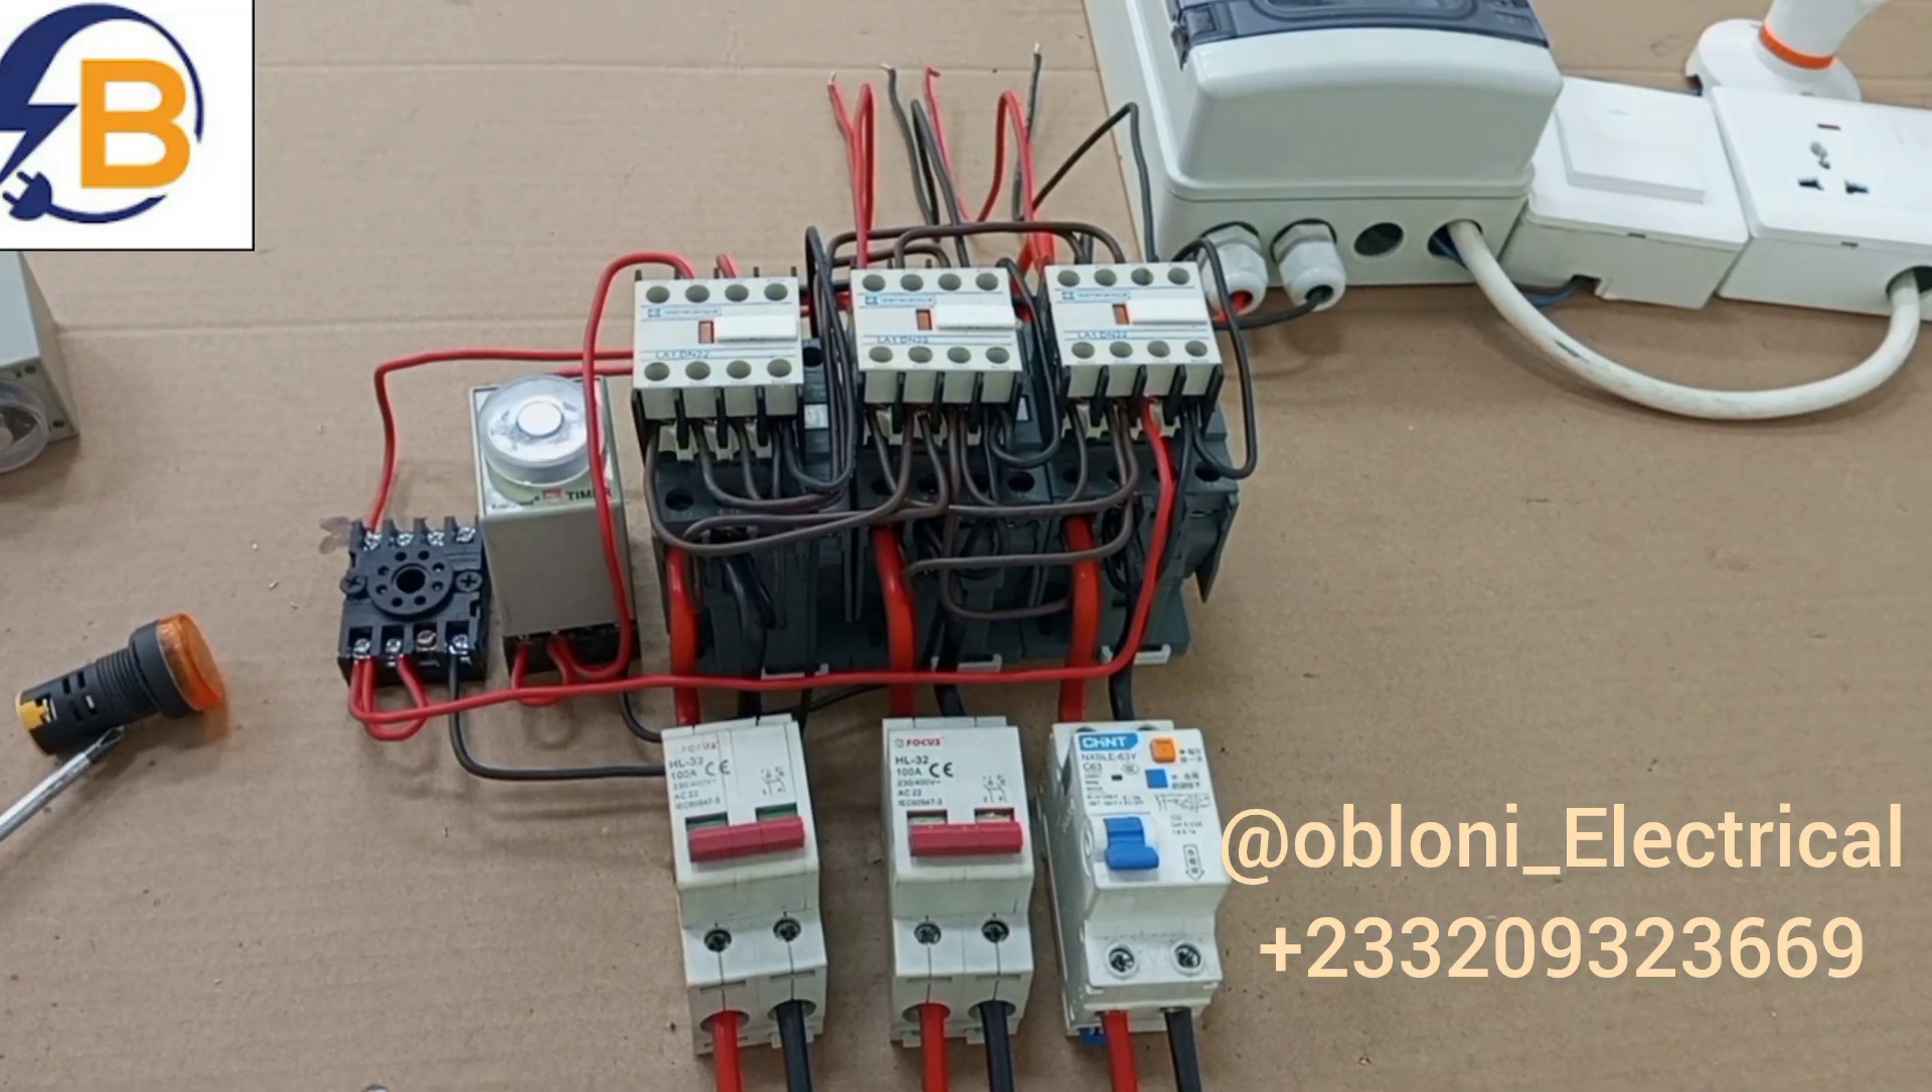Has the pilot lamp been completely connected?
No.